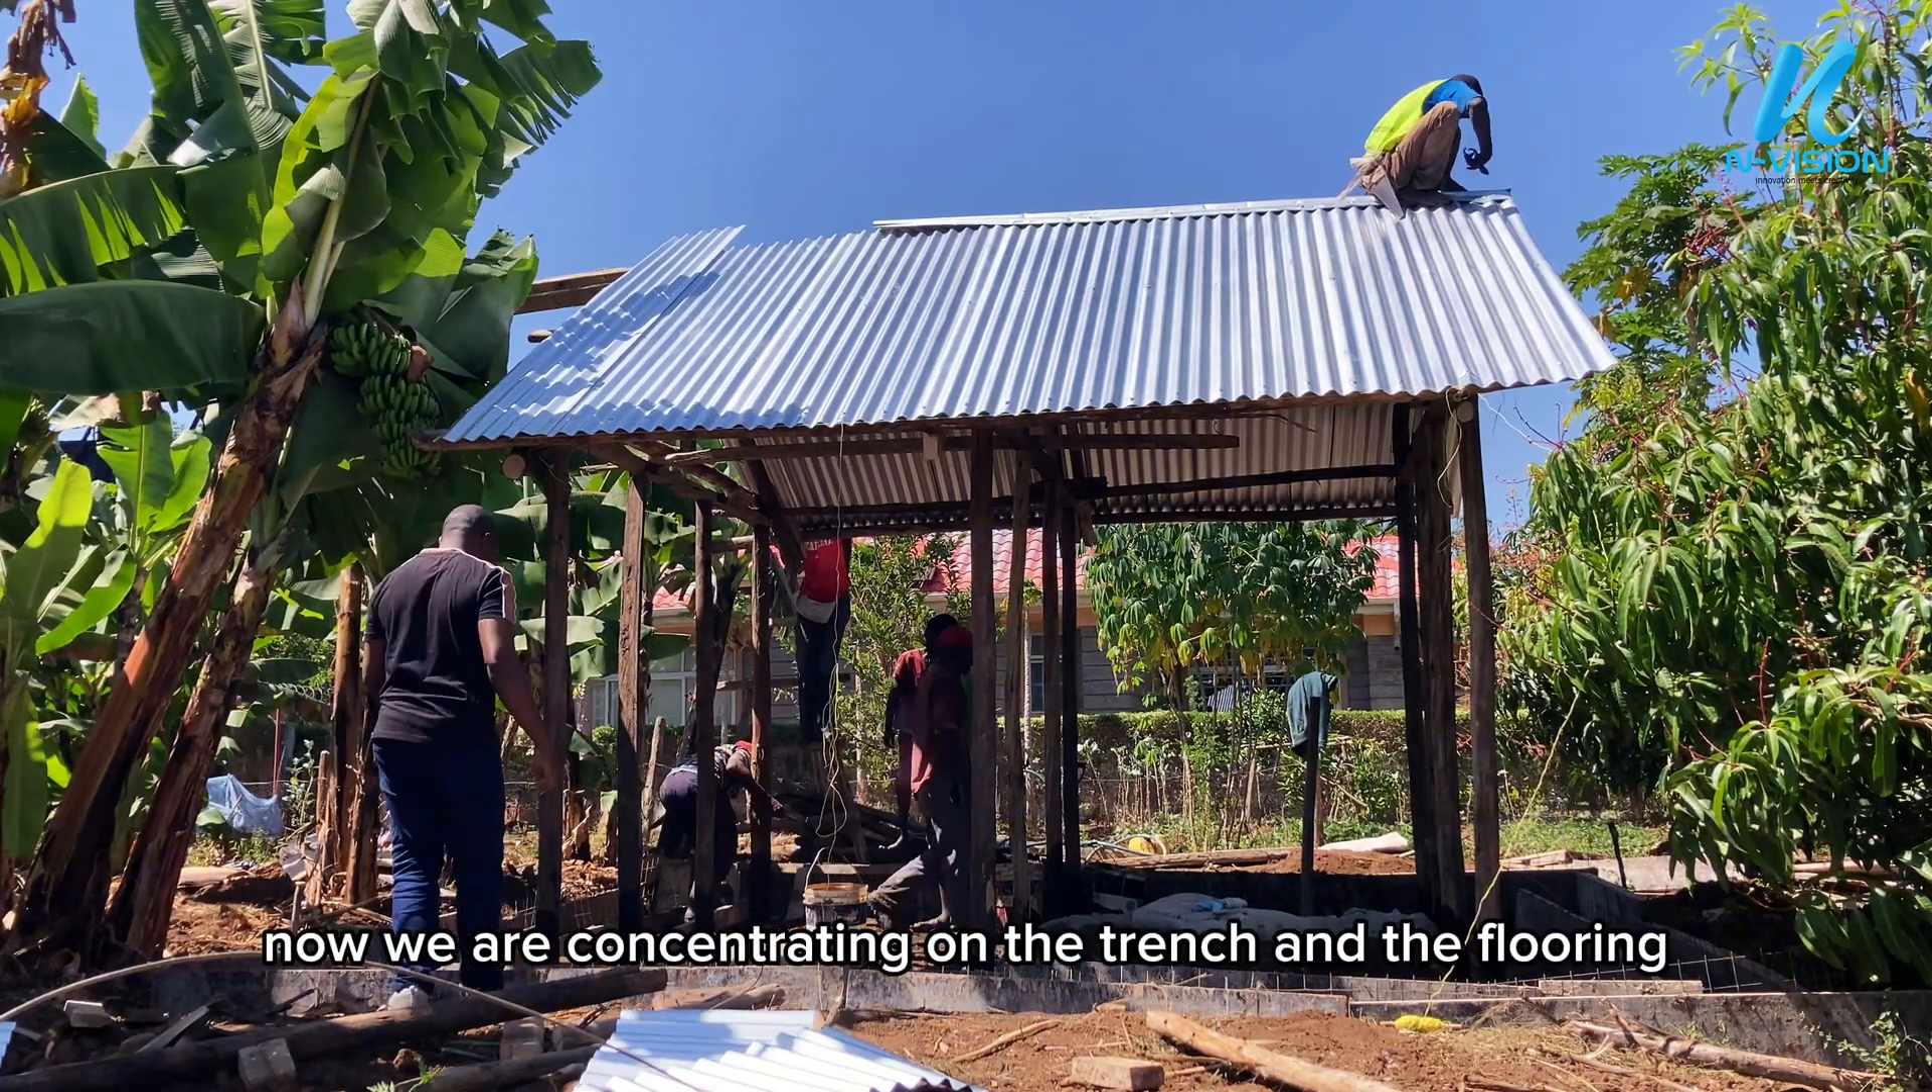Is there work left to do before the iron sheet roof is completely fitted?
Yes.